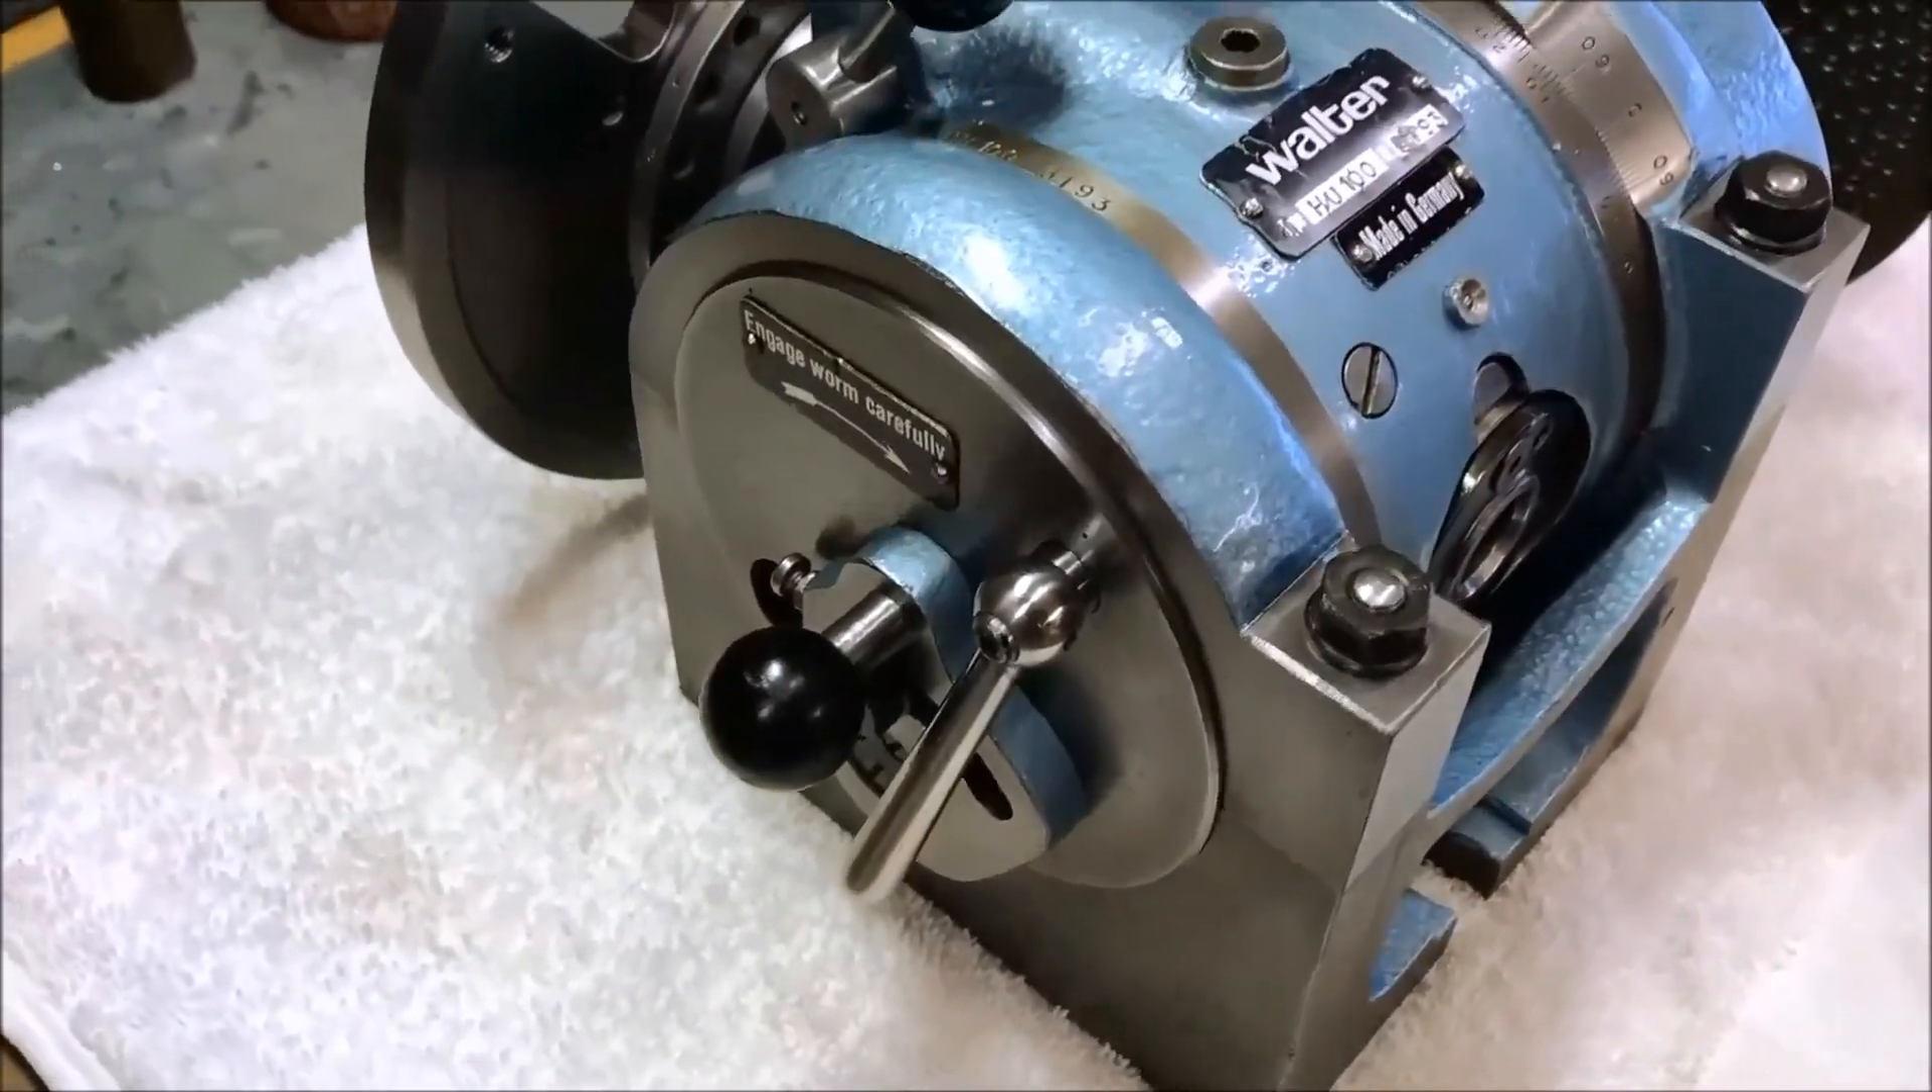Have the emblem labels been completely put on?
Yes.